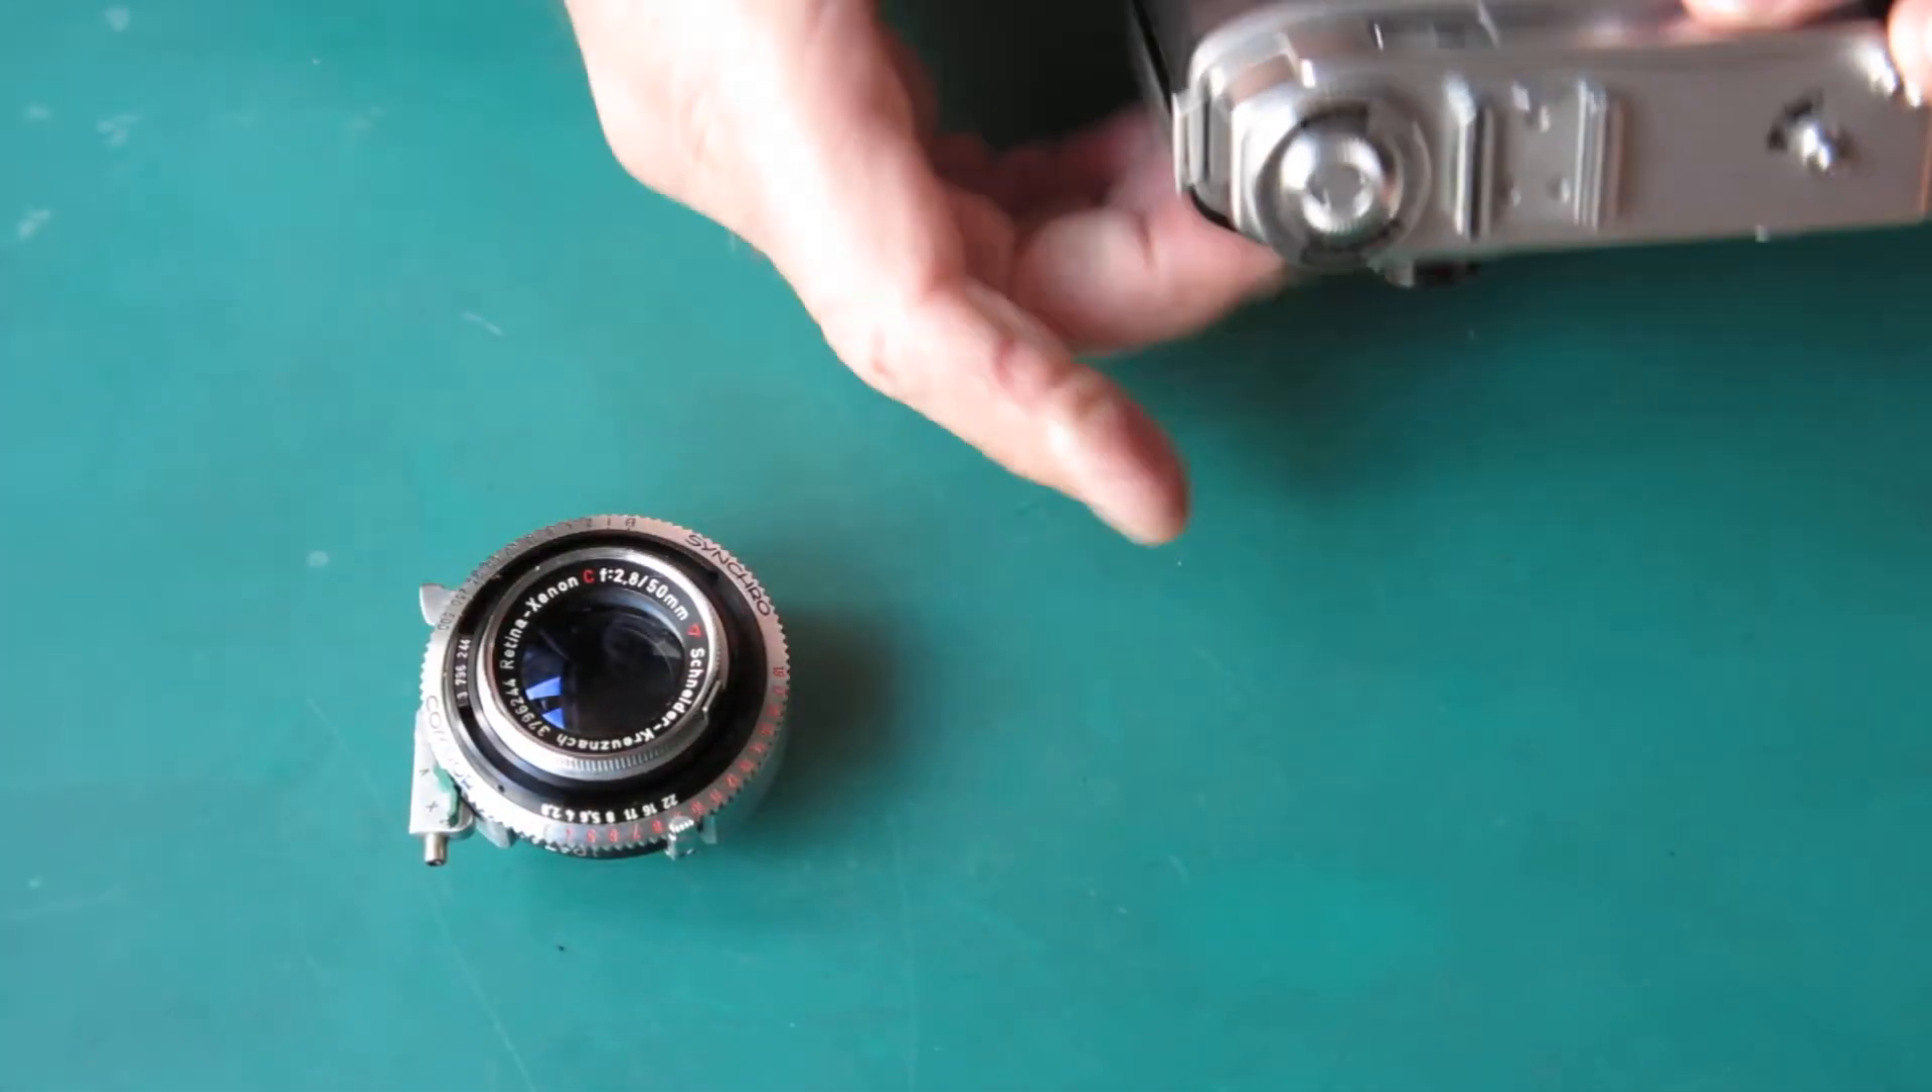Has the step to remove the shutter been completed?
Yes.